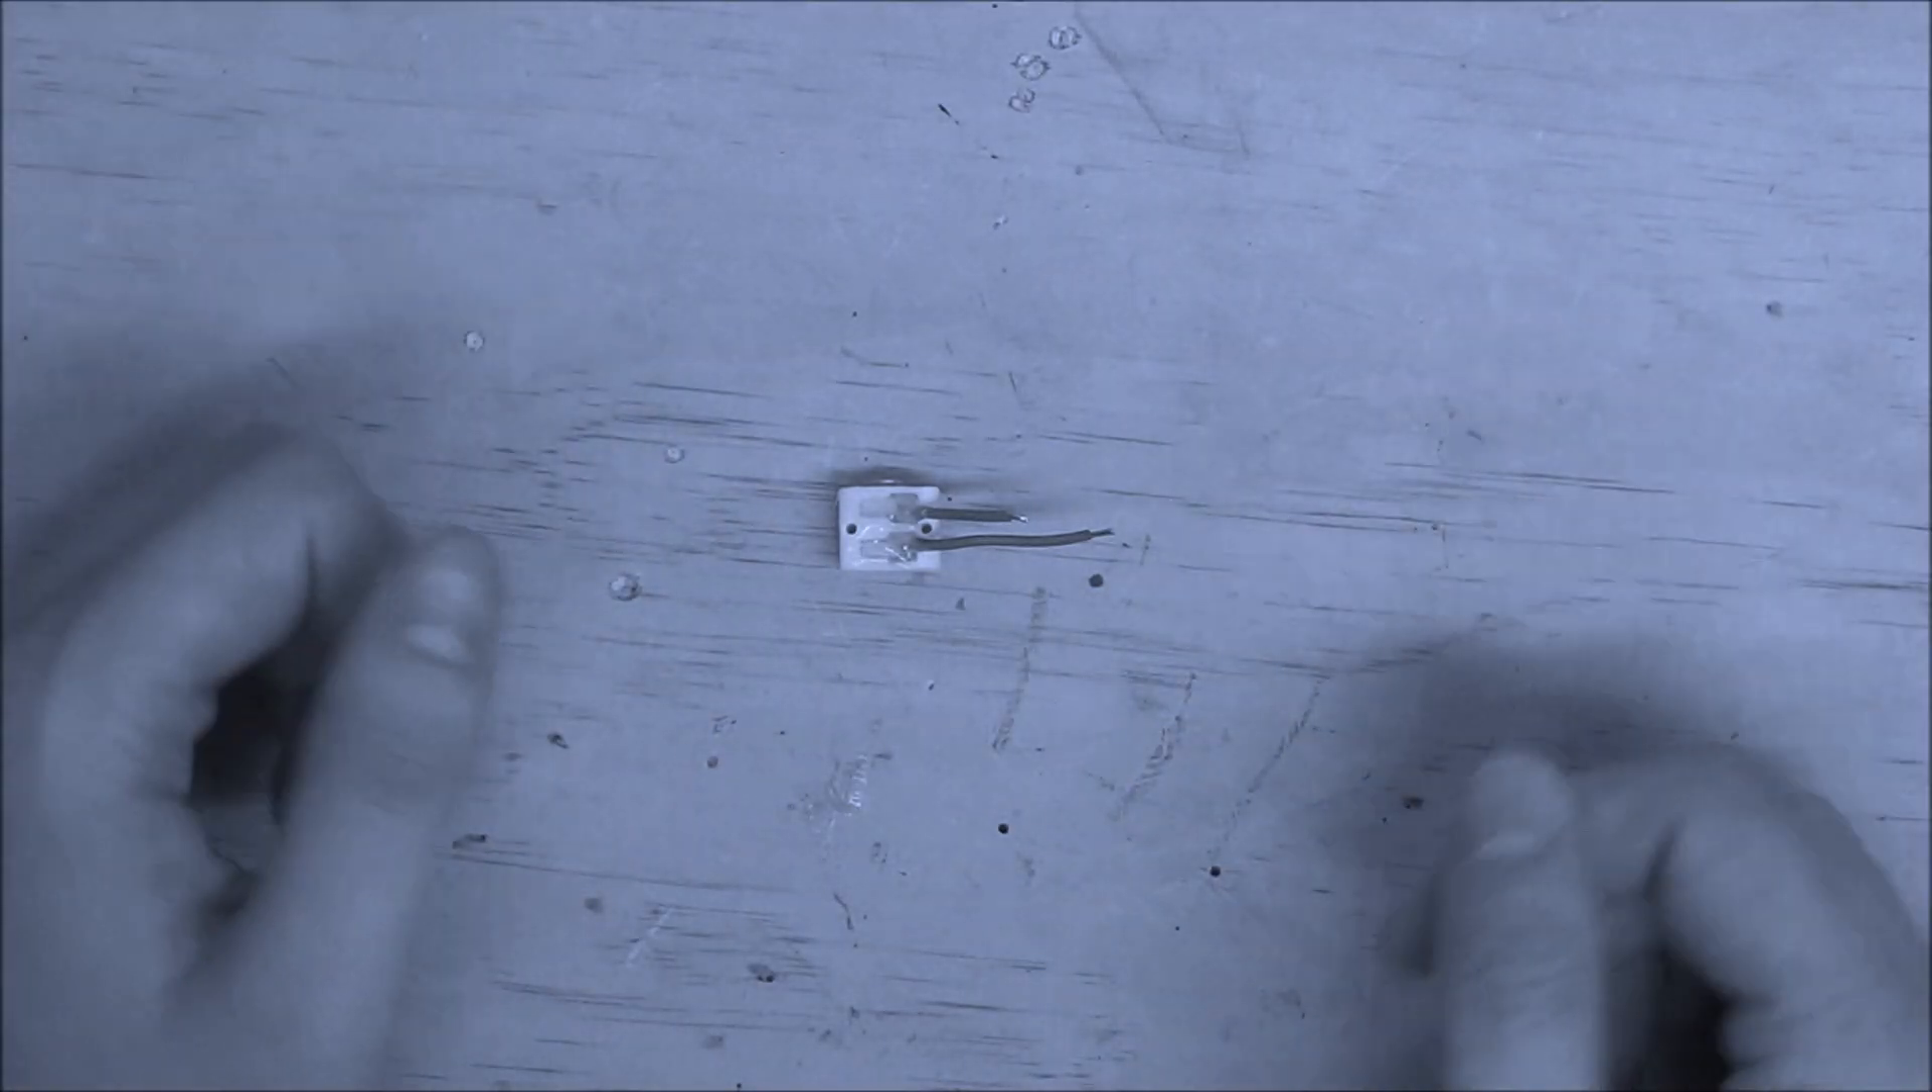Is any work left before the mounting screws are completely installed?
Yes.